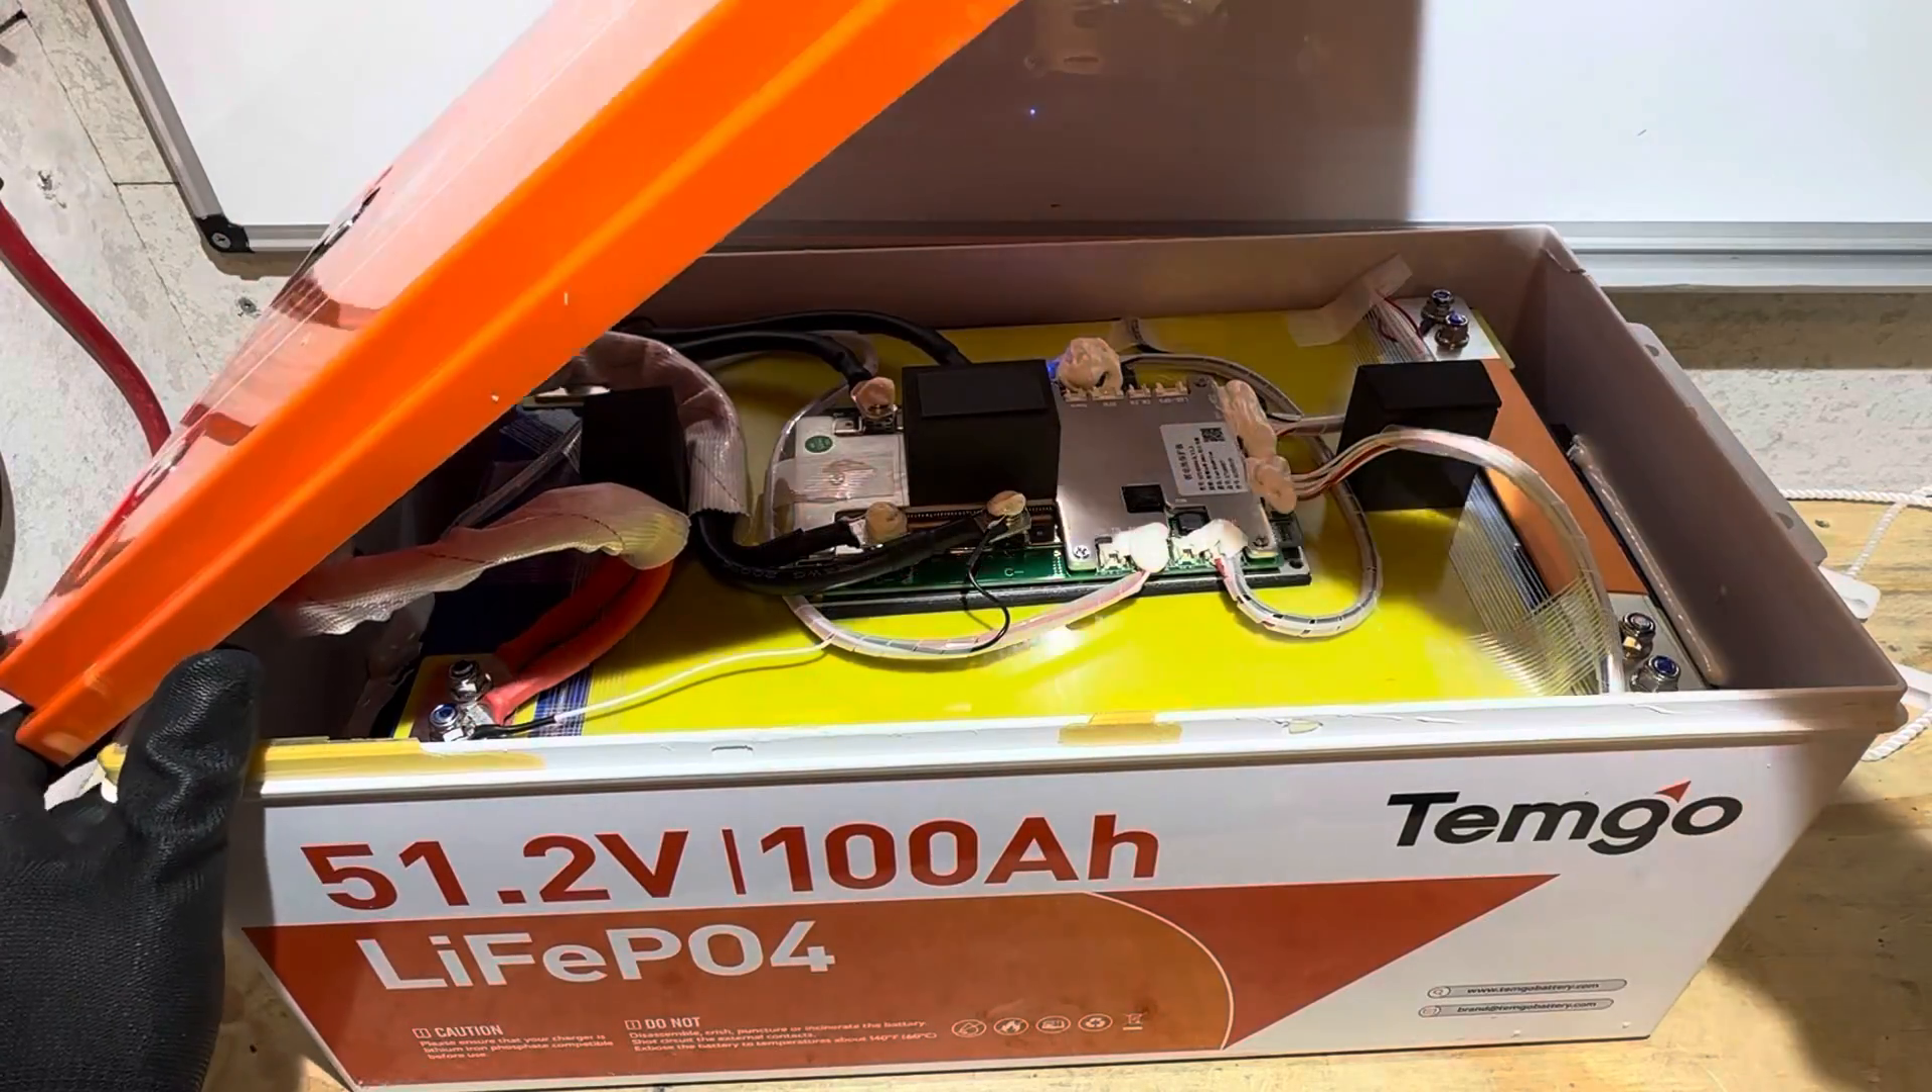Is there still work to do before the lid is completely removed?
Yes.